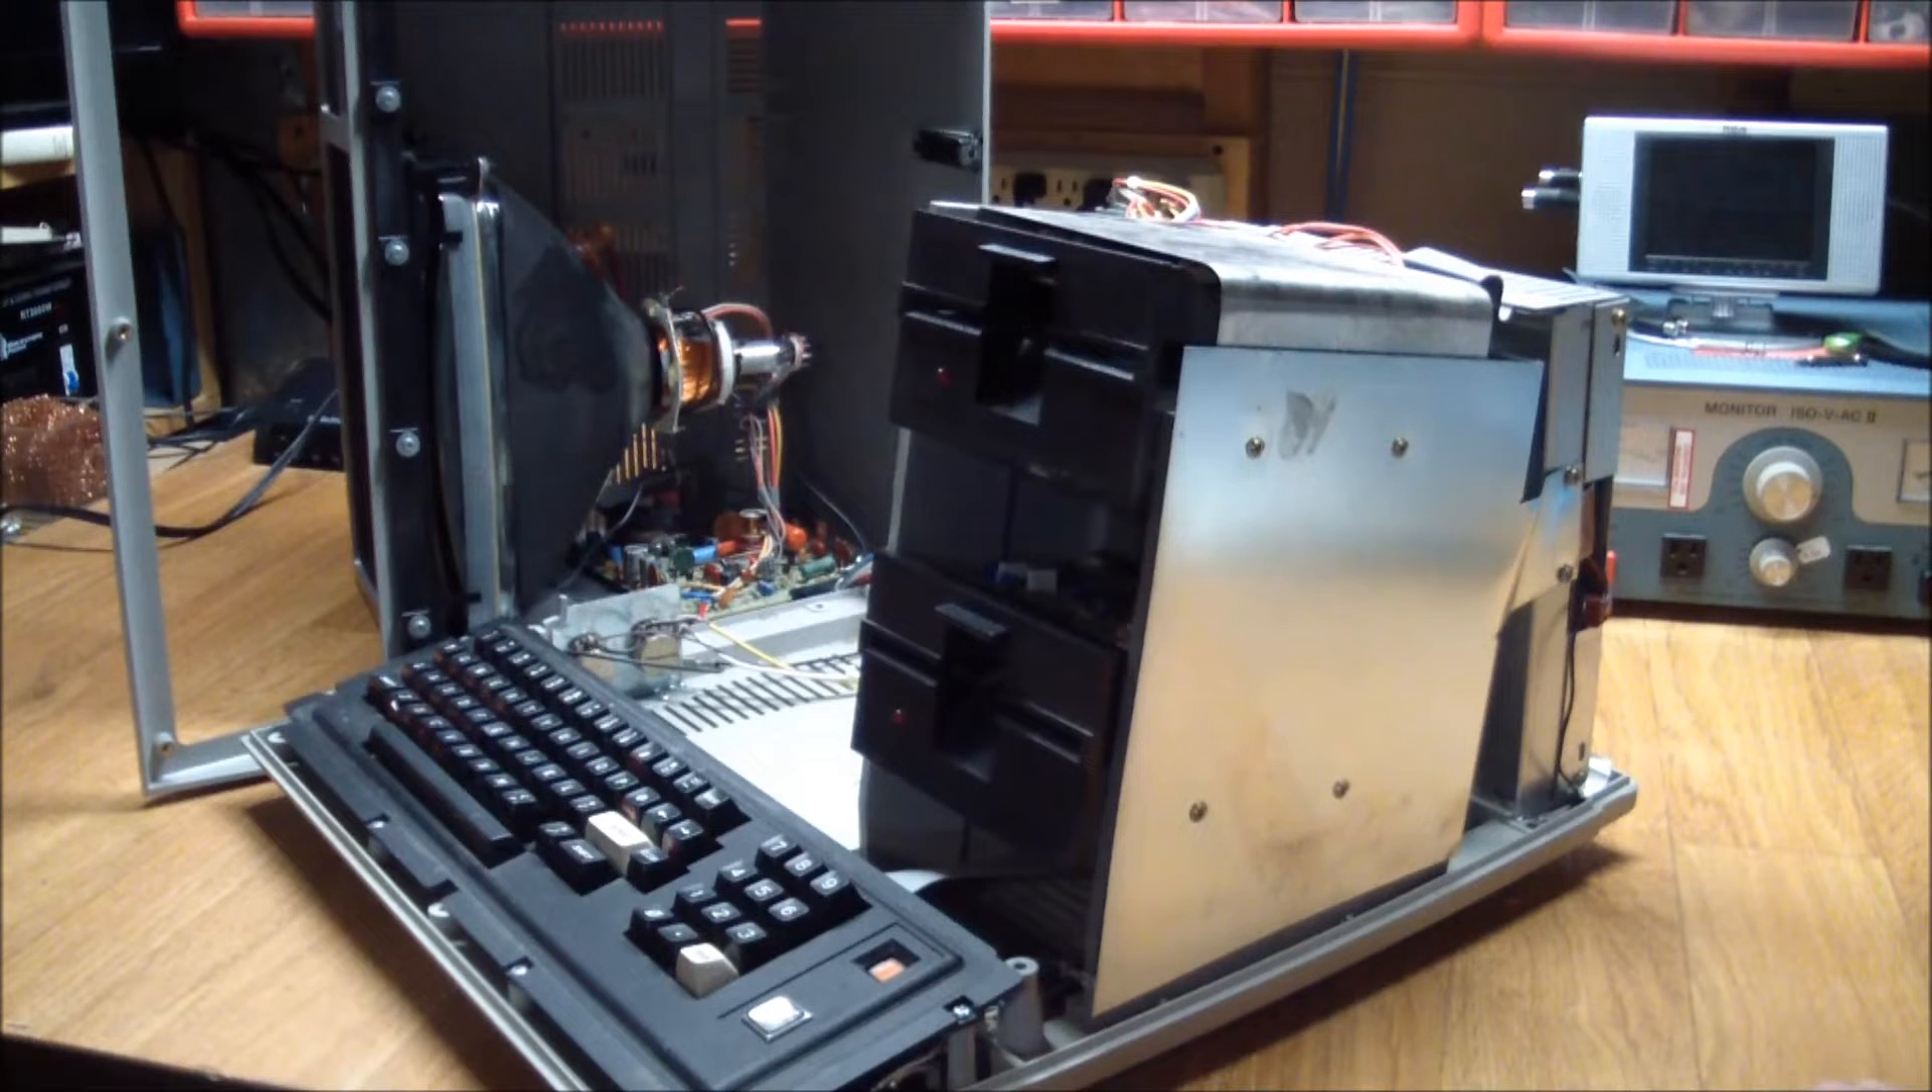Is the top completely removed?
Yes.